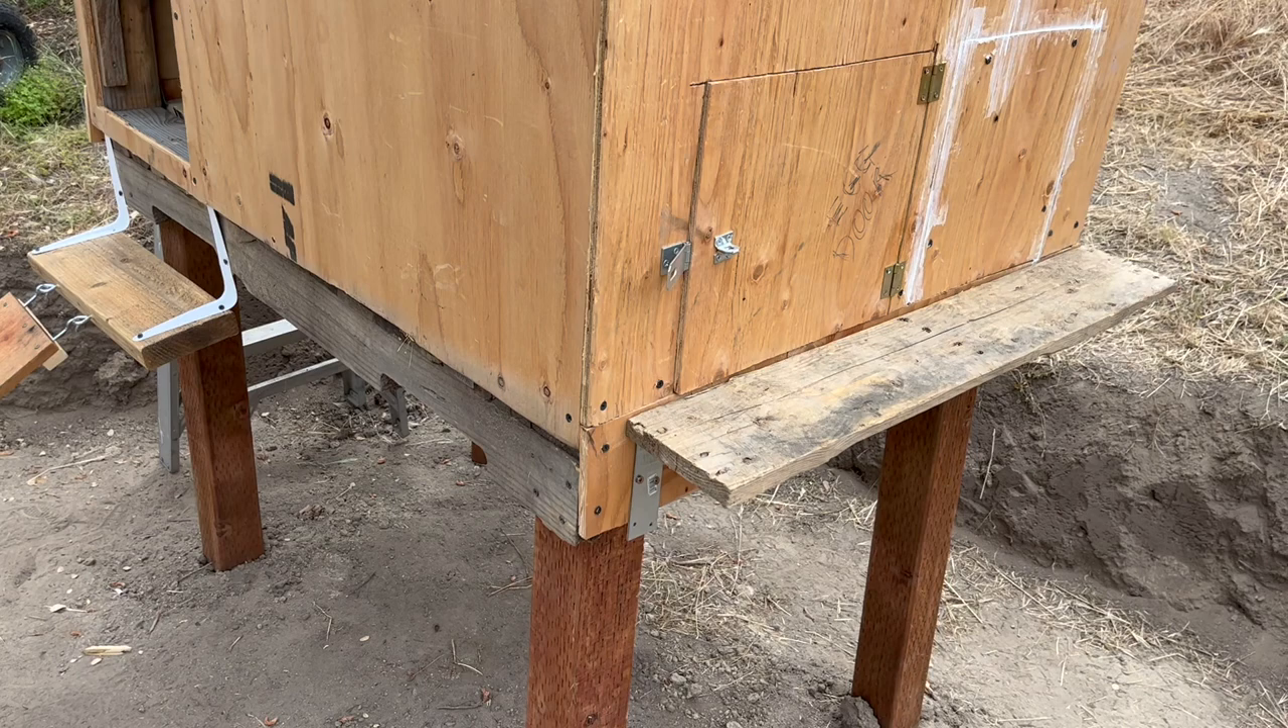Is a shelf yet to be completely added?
No.